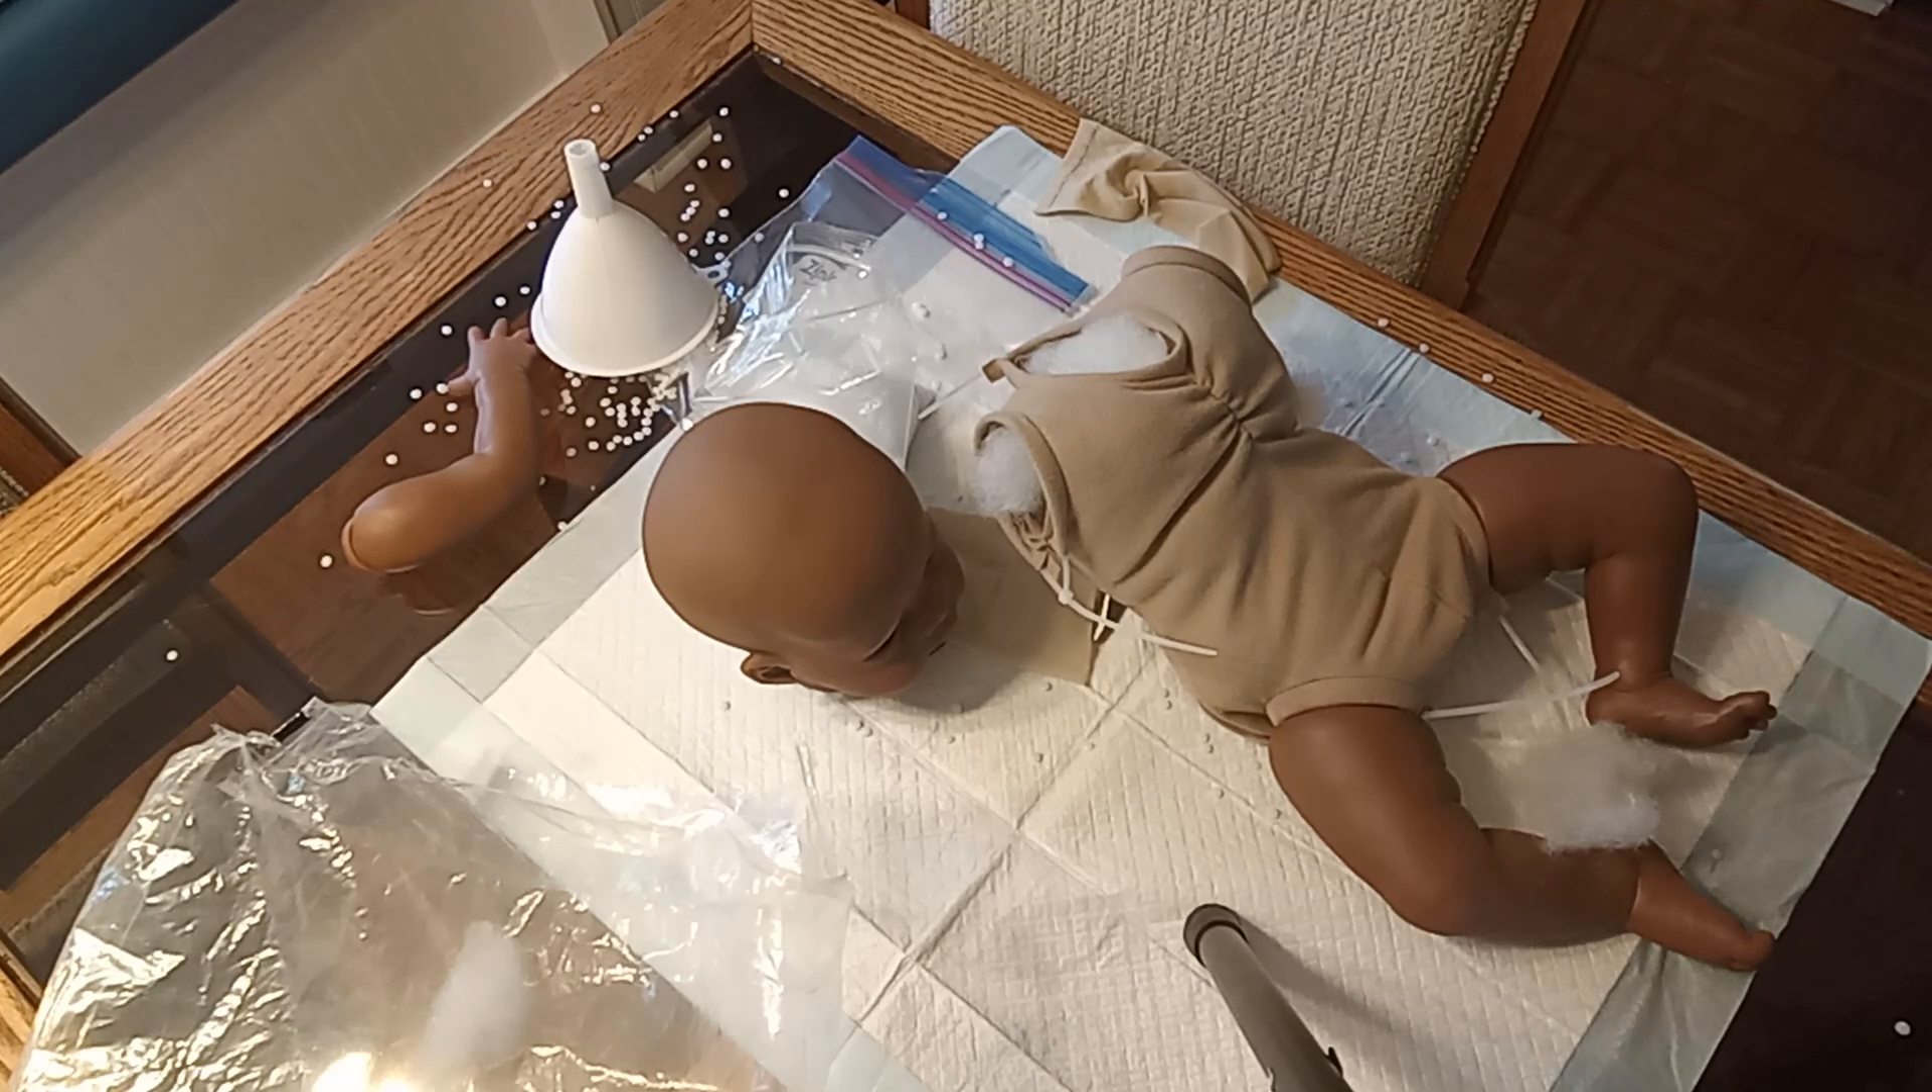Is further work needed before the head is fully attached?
Yes.